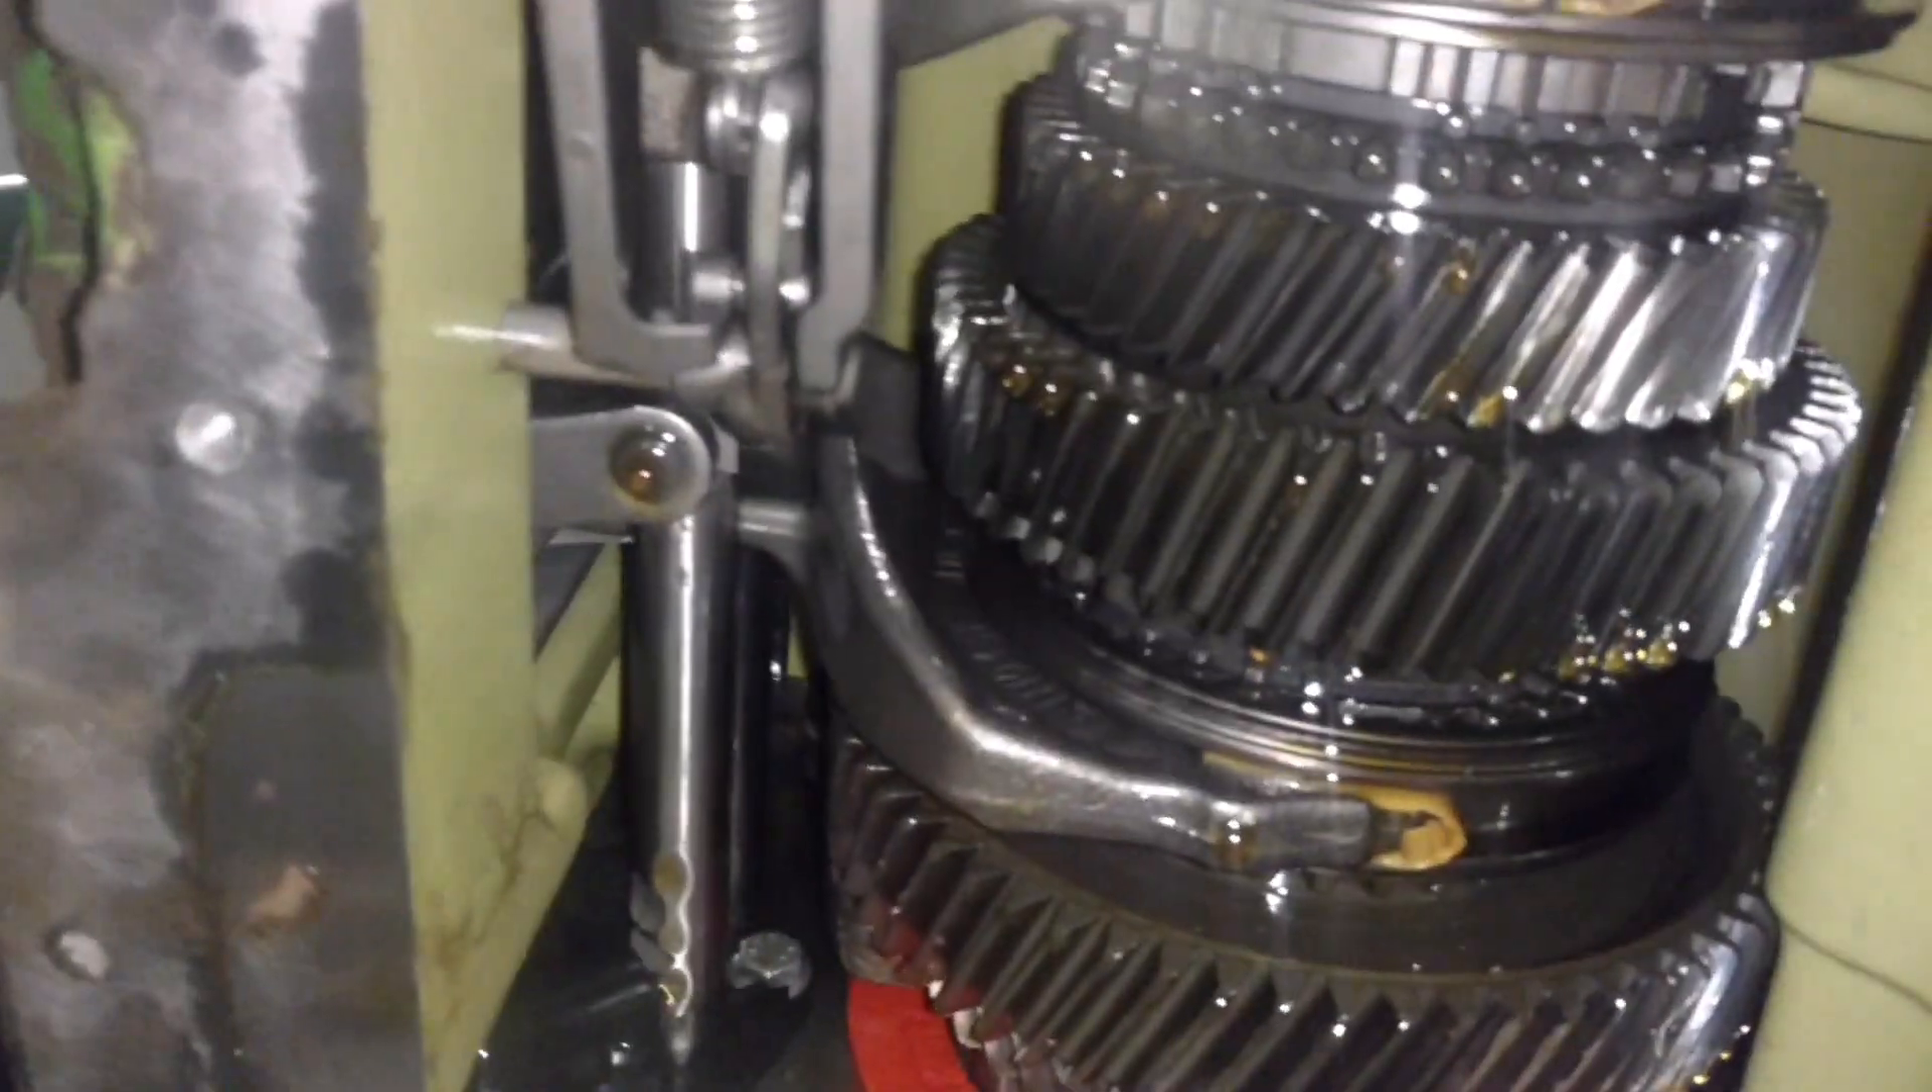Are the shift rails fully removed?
No.